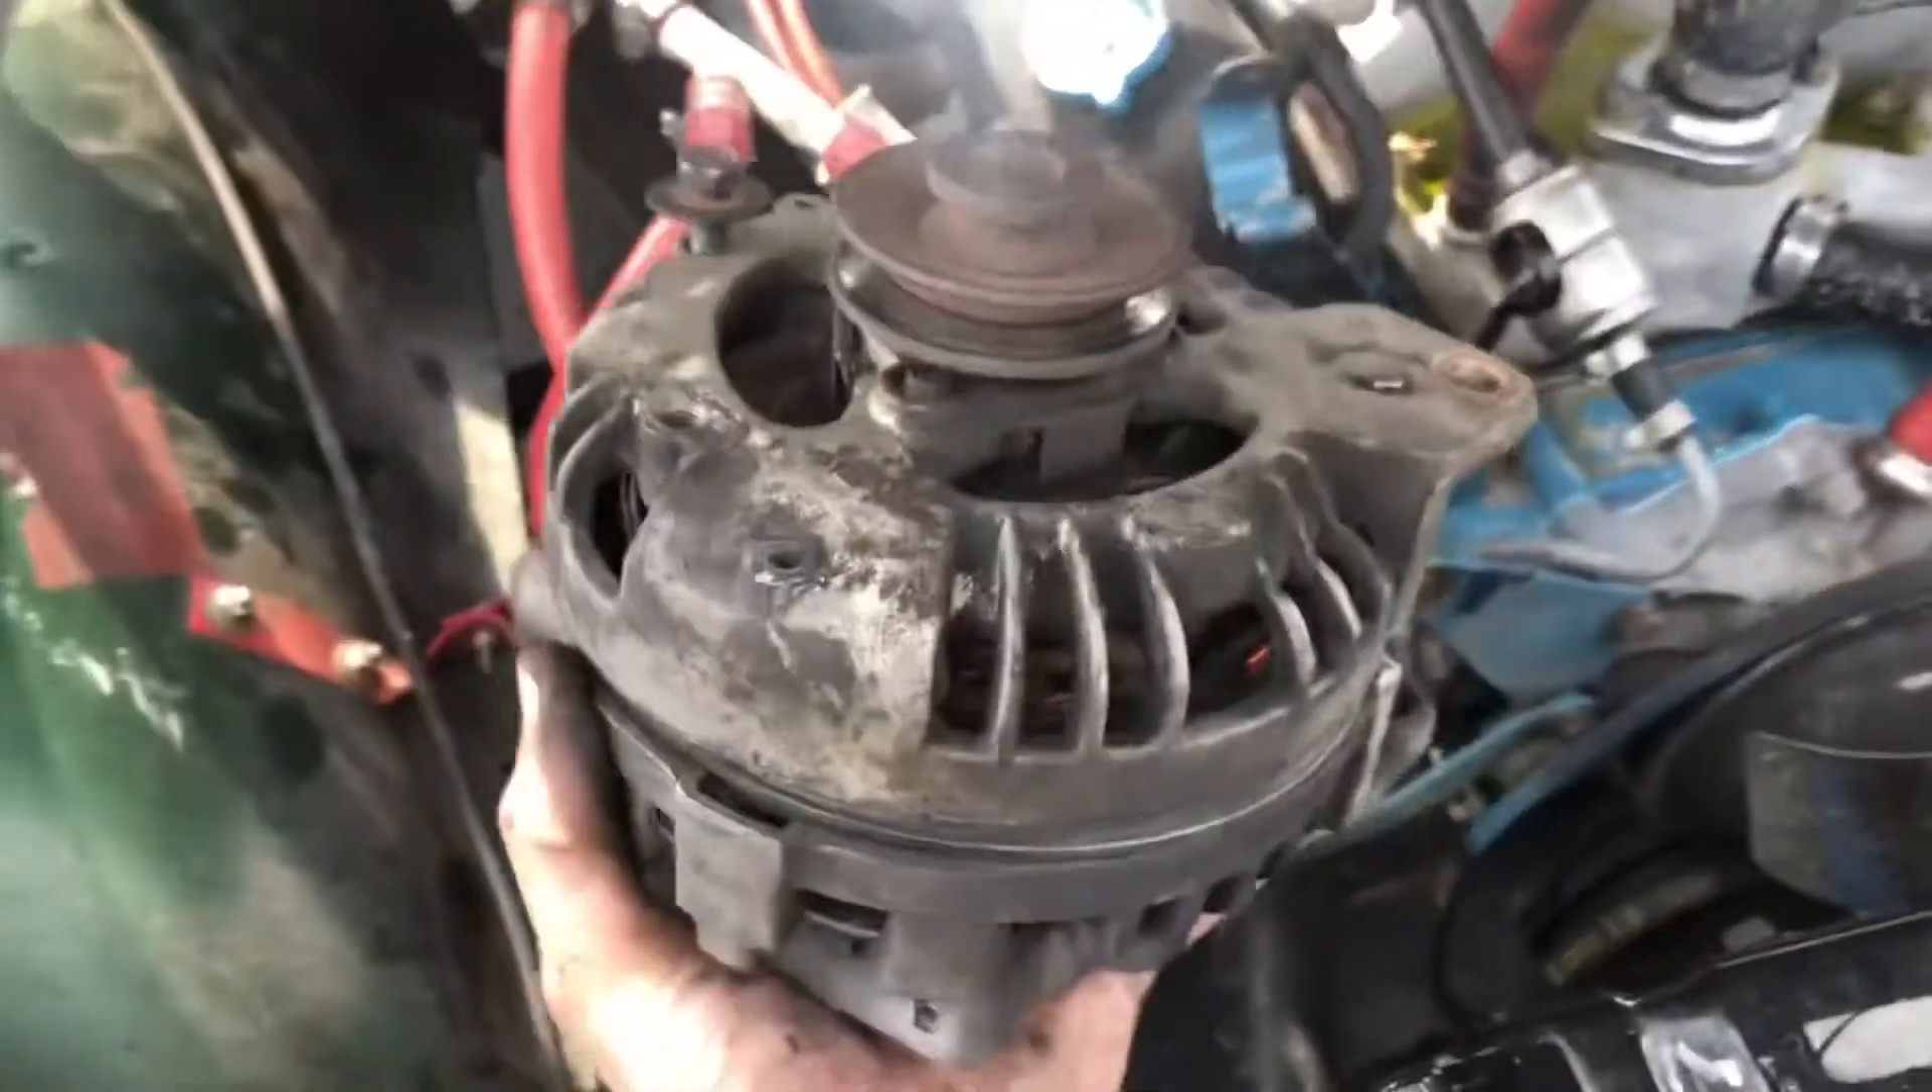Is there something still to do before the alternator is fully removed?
No.